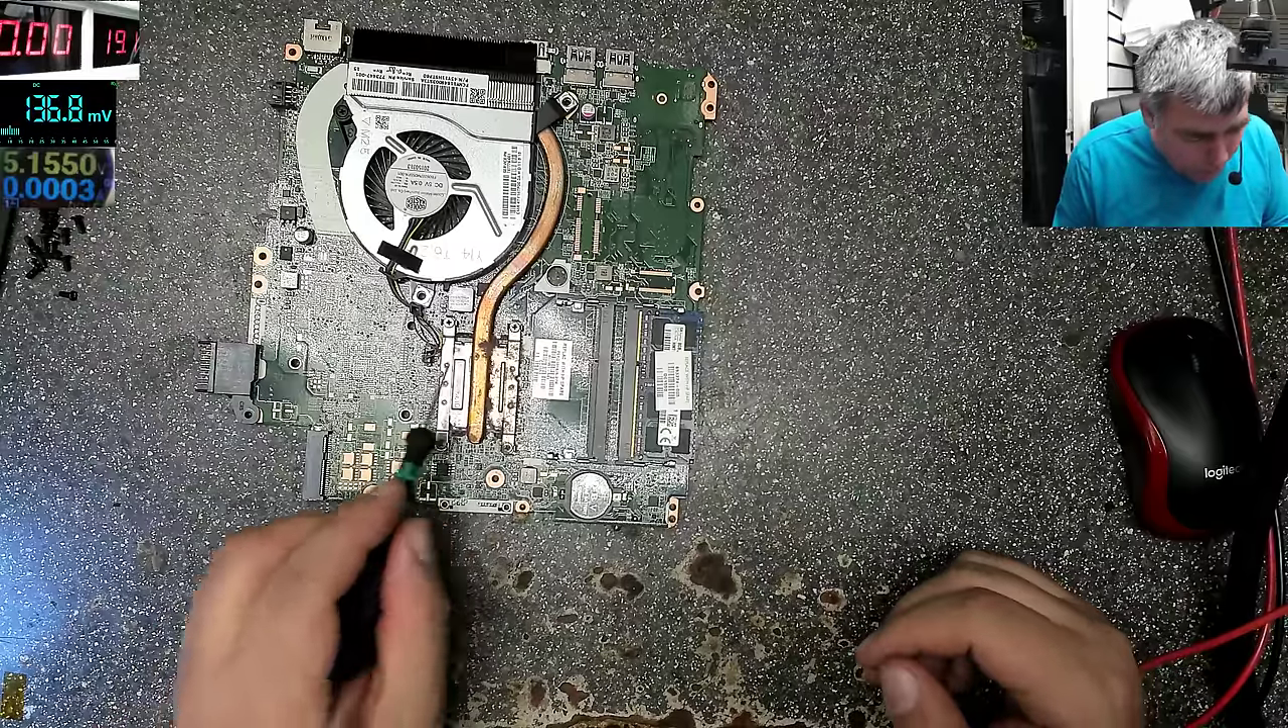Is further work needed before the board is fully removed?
No.